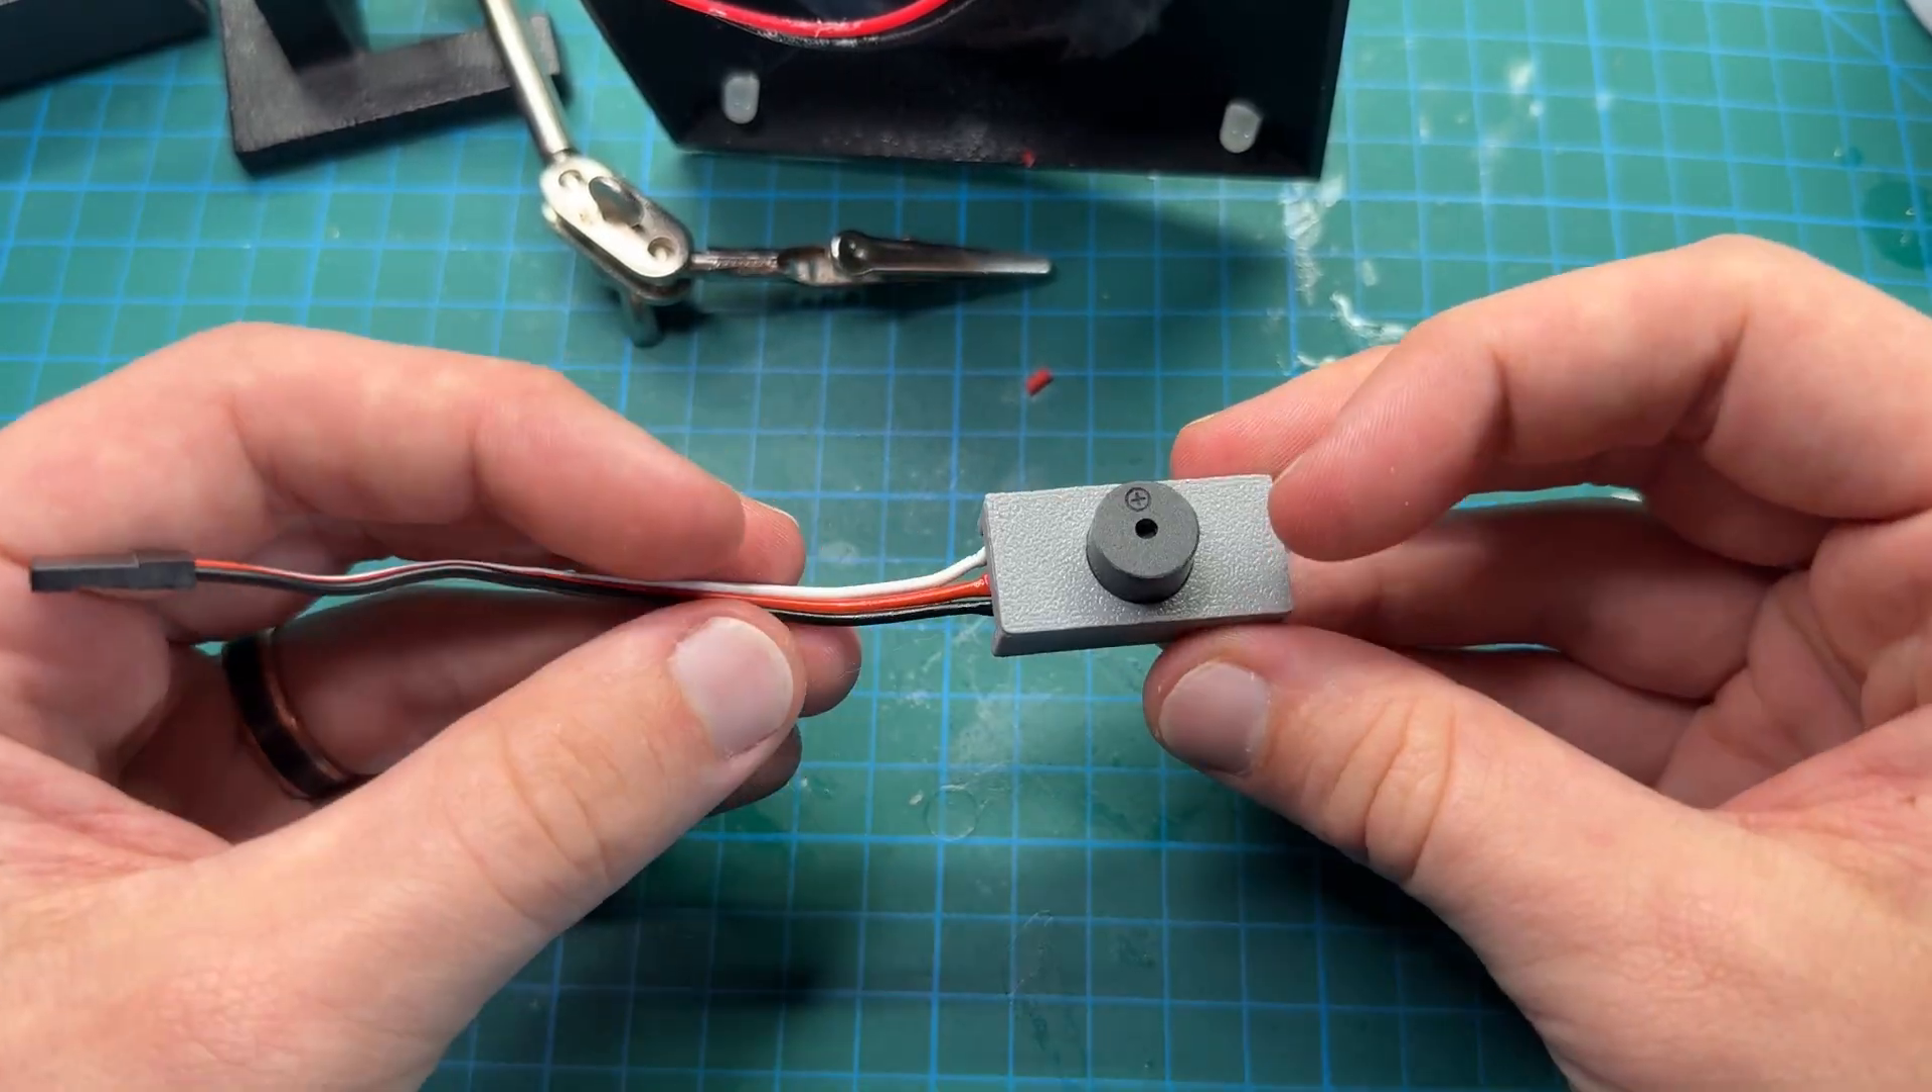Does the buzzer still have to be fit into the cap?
No.